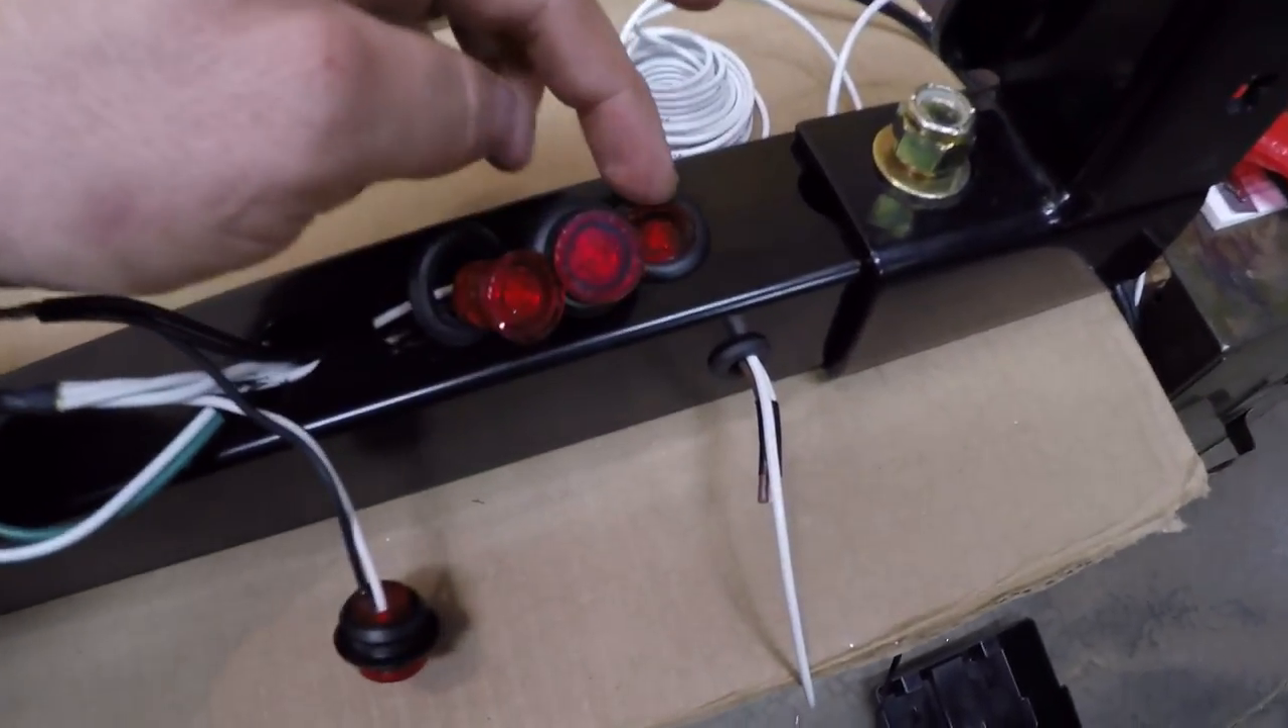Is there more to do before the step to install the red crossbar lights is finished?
Yes.